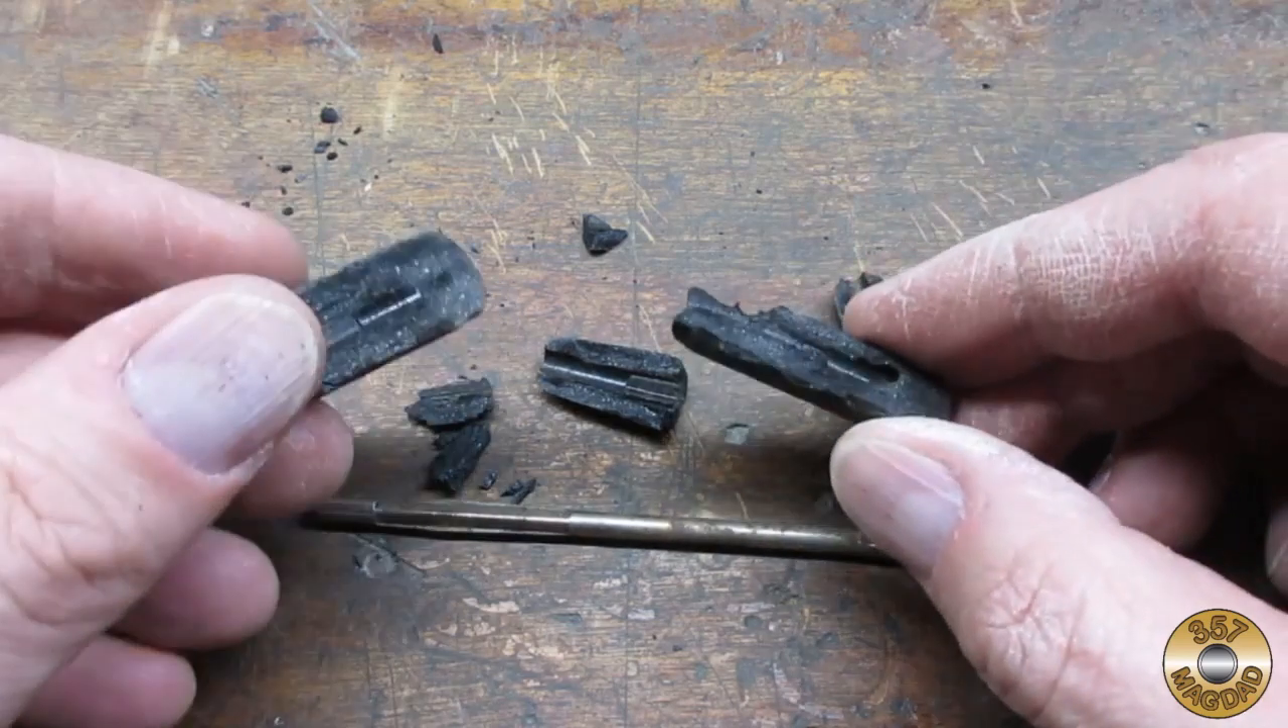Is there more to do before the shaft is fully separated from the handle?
No.